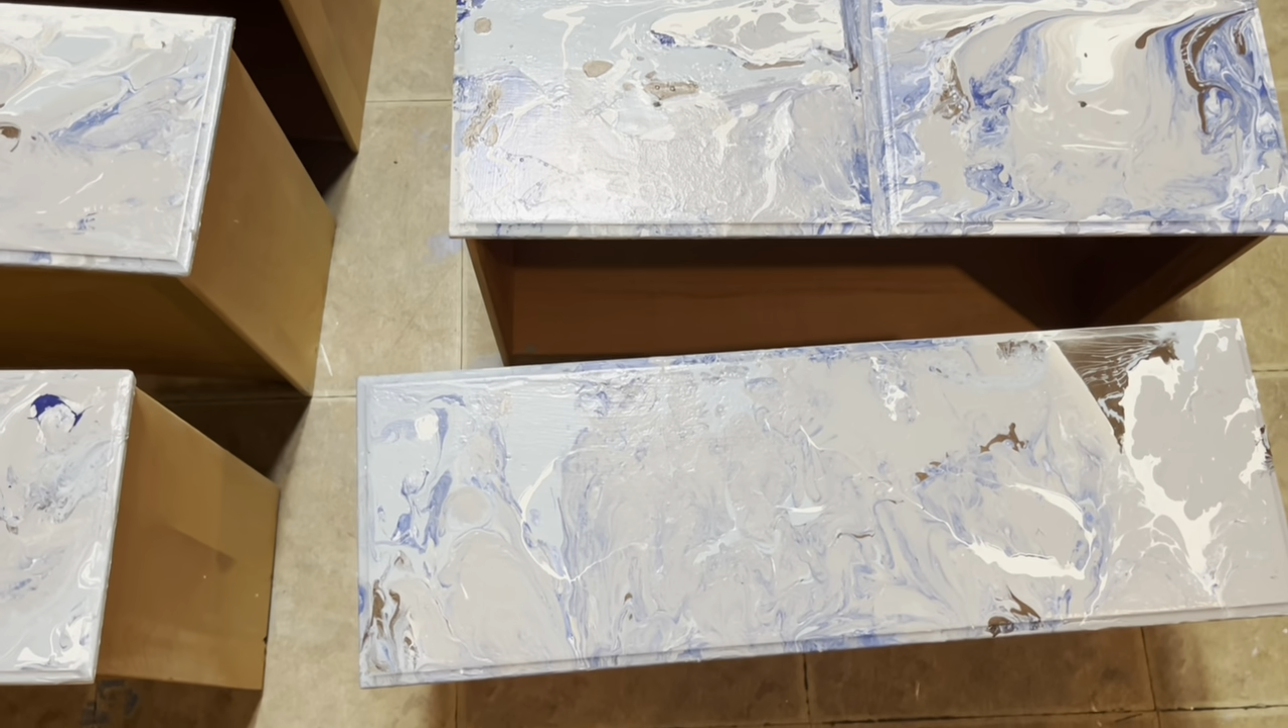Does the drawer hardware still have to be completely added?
Yes.